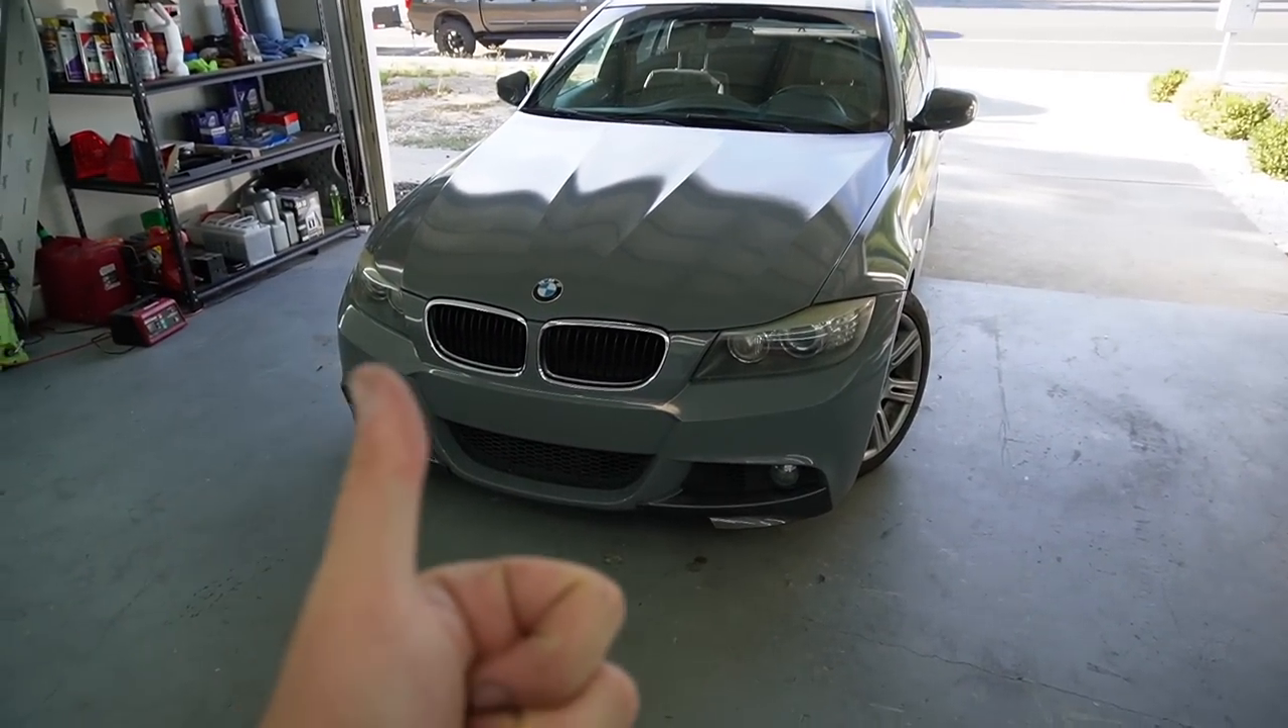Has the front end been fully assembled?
Yes.